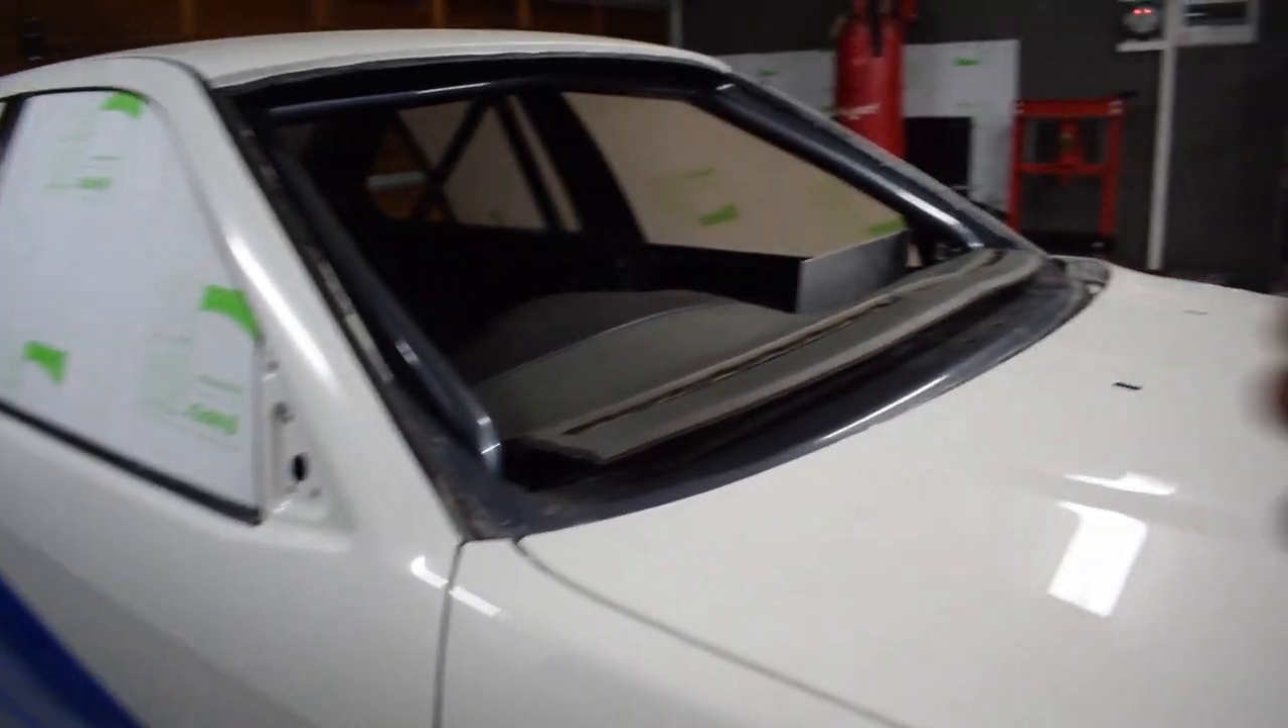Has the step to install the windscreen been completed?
No.